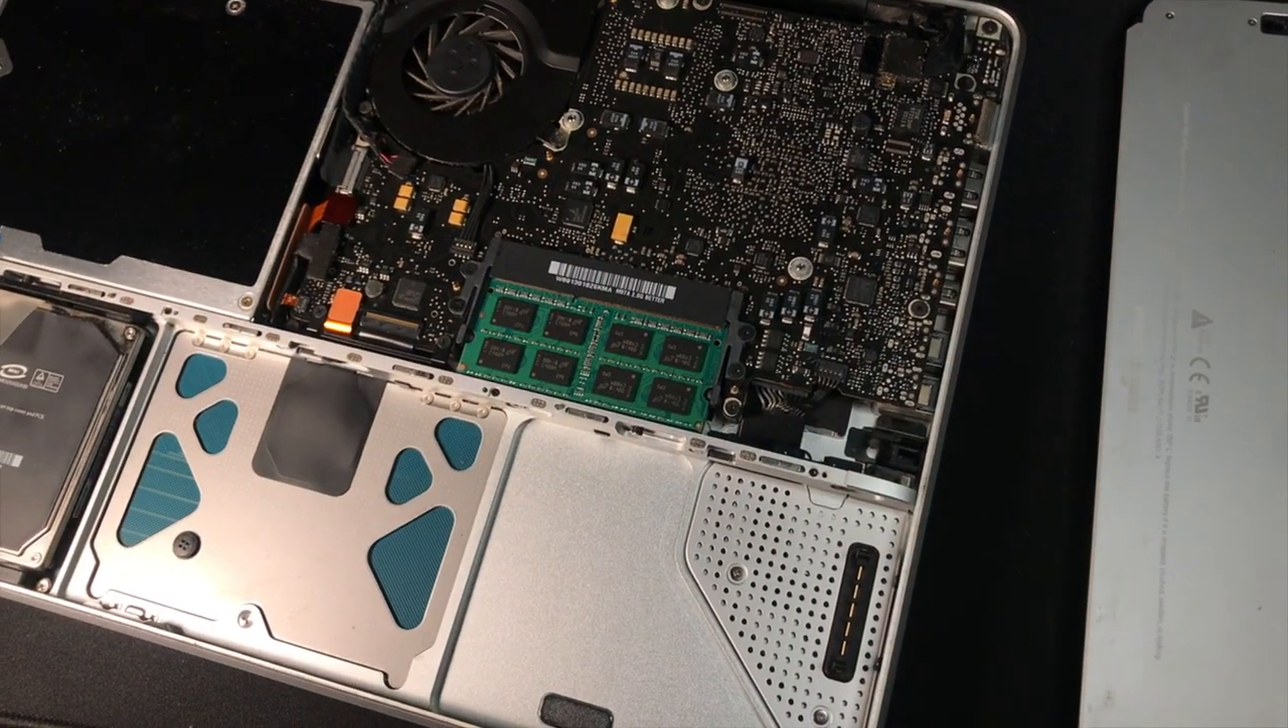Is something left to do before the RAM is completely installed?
No.